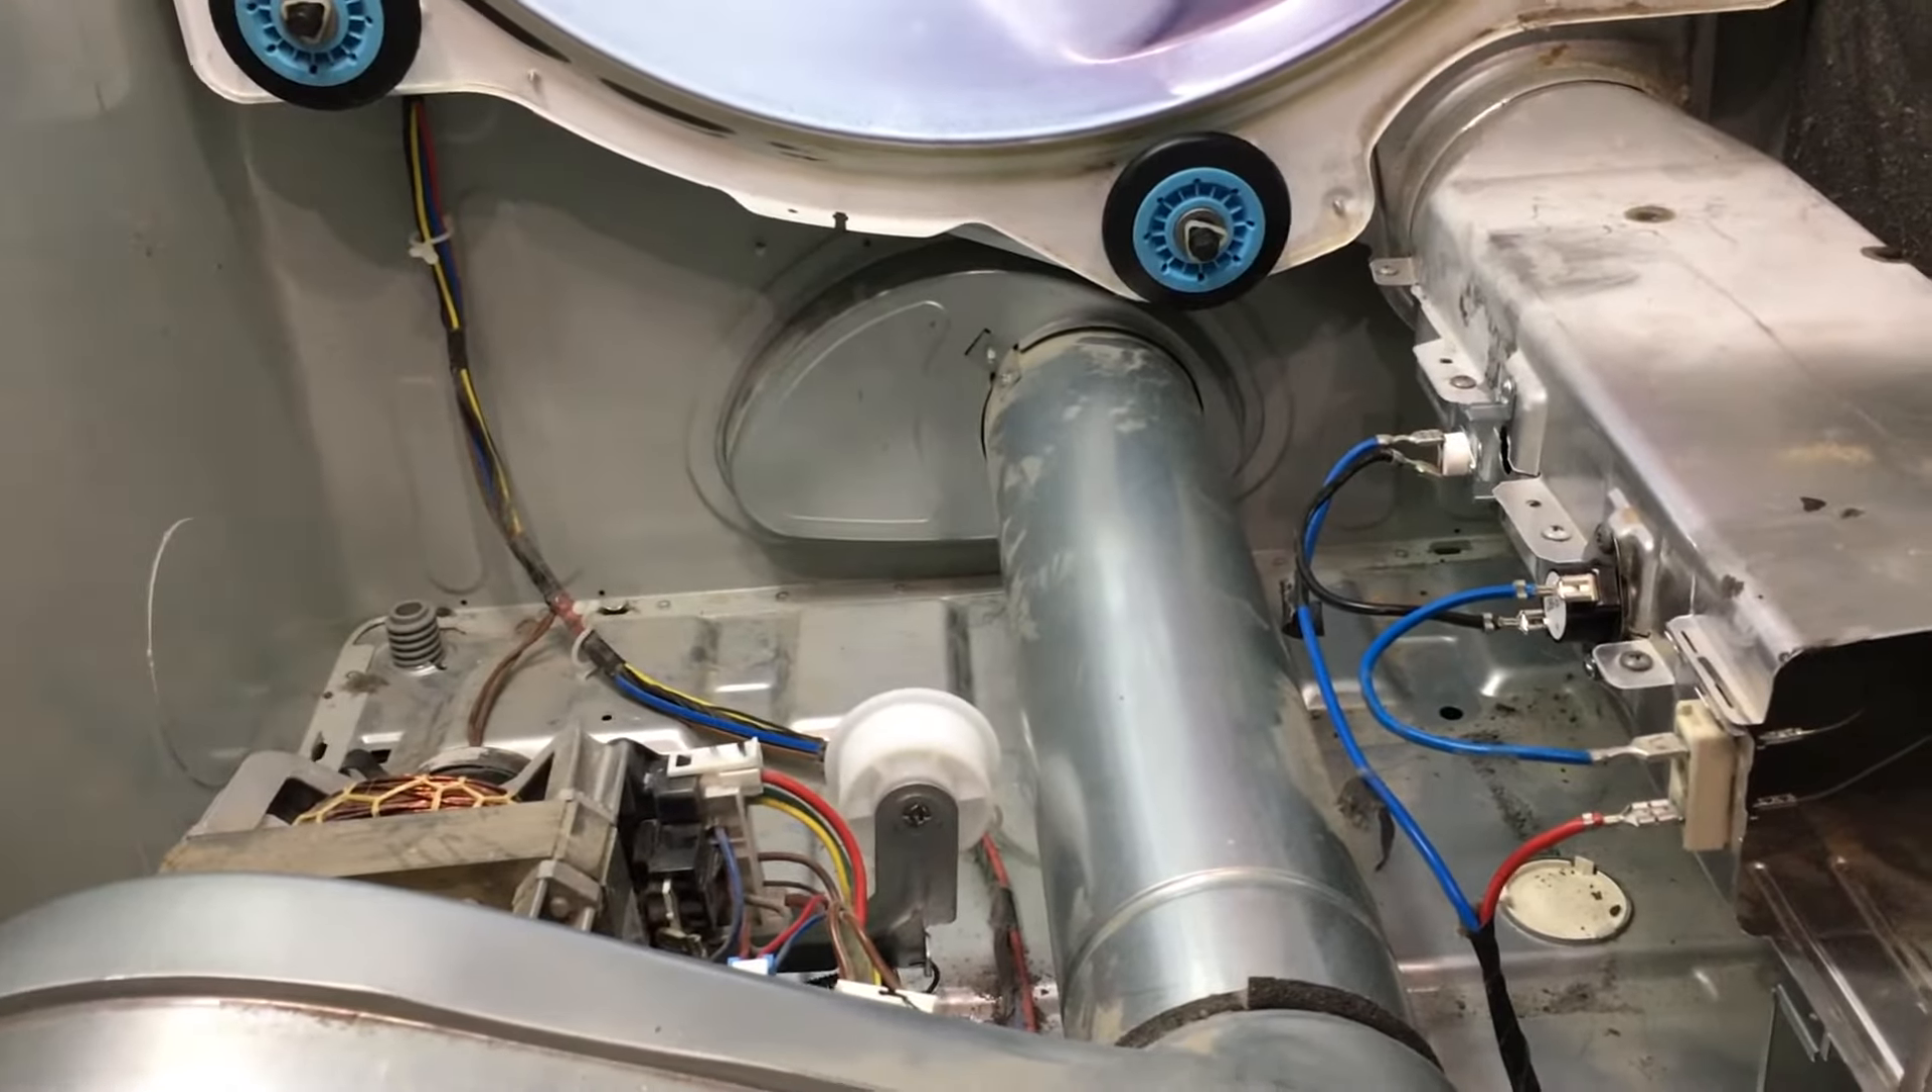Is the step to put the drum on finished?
No.